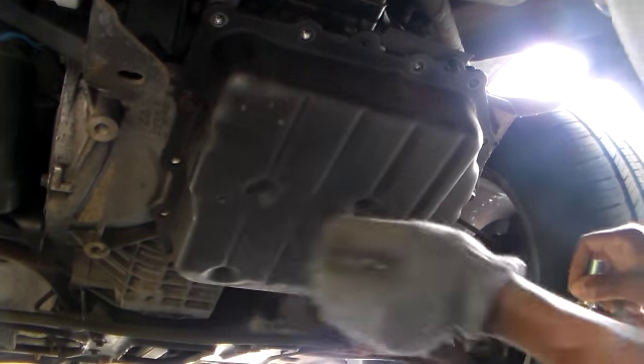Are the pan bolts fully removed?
No.